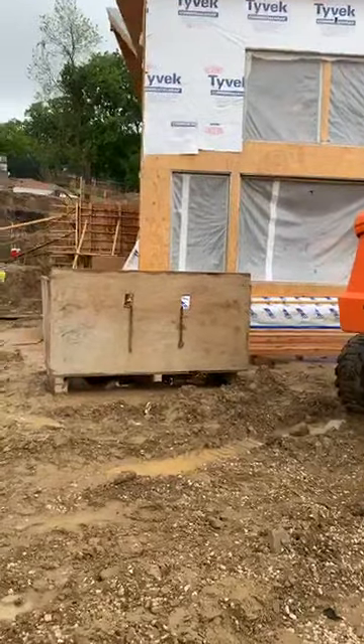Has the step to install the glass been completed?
No.